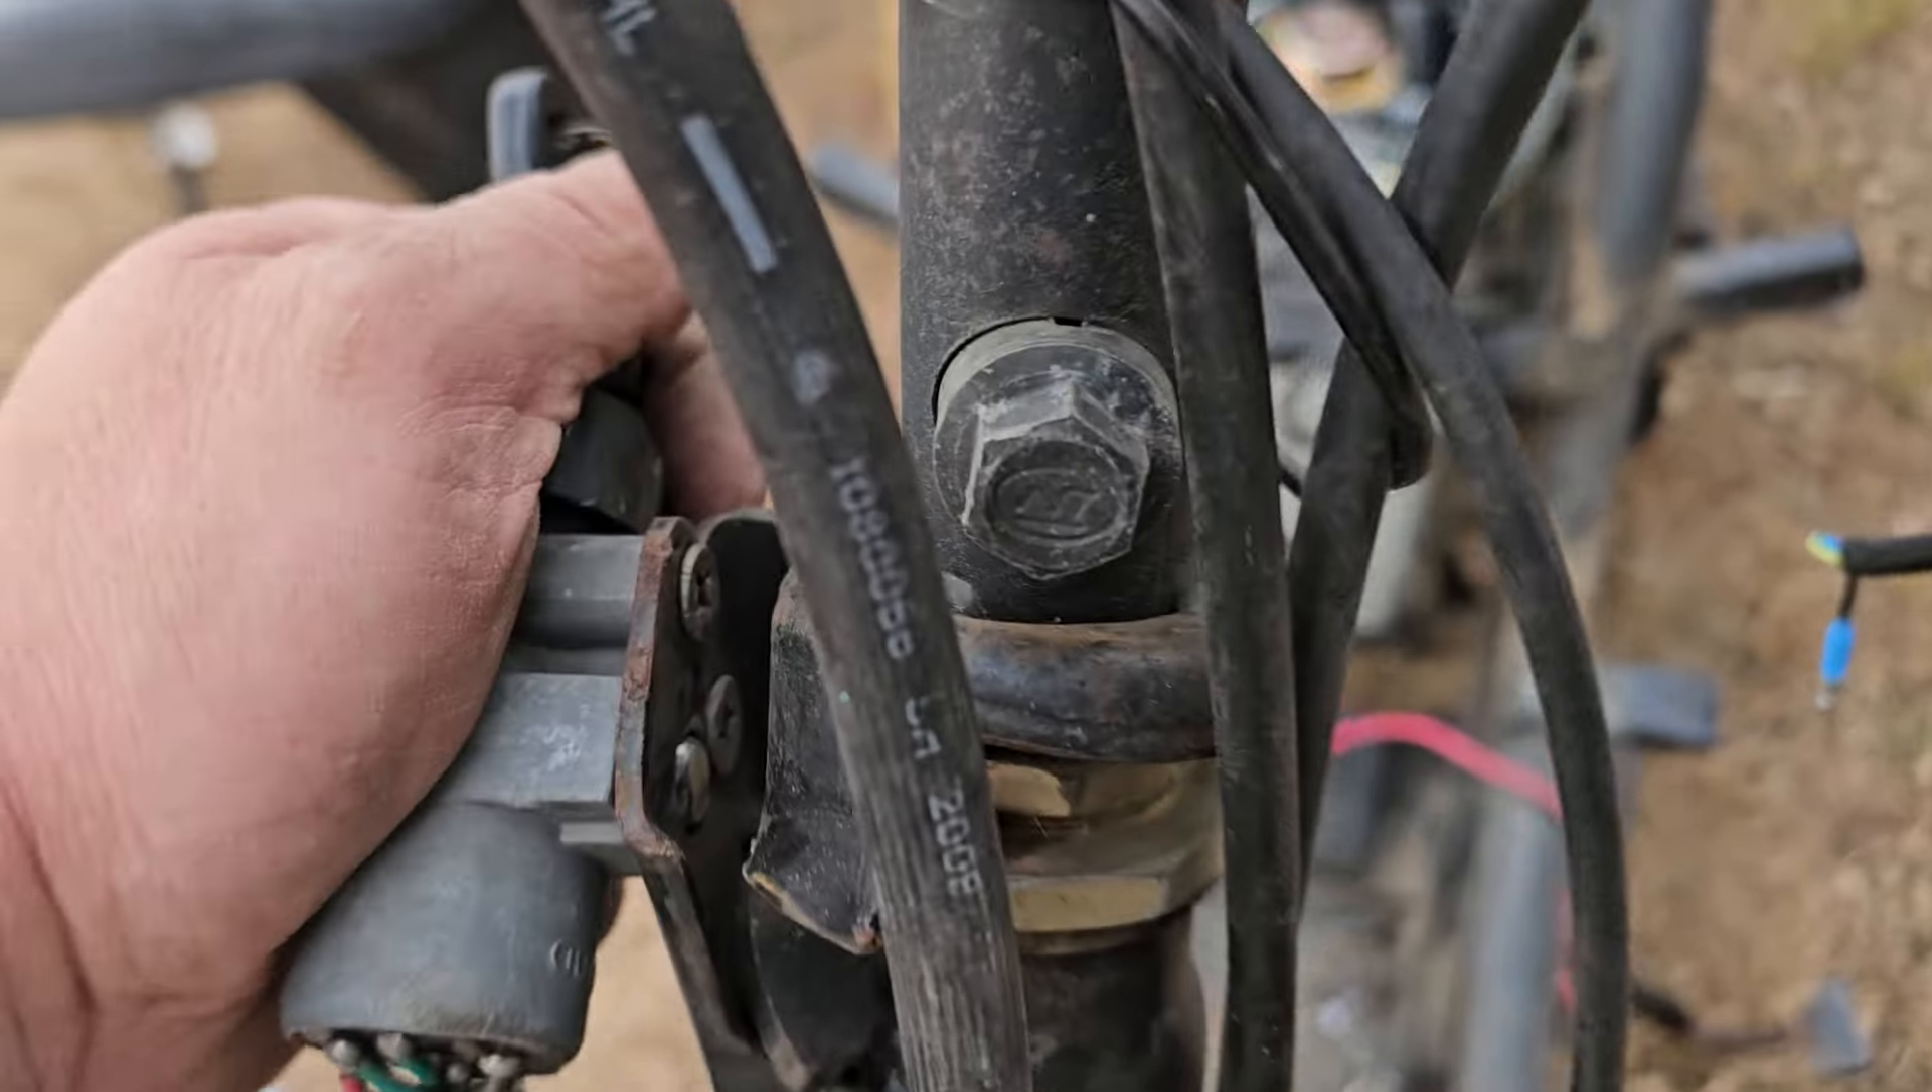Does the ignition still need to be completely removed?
Yes.